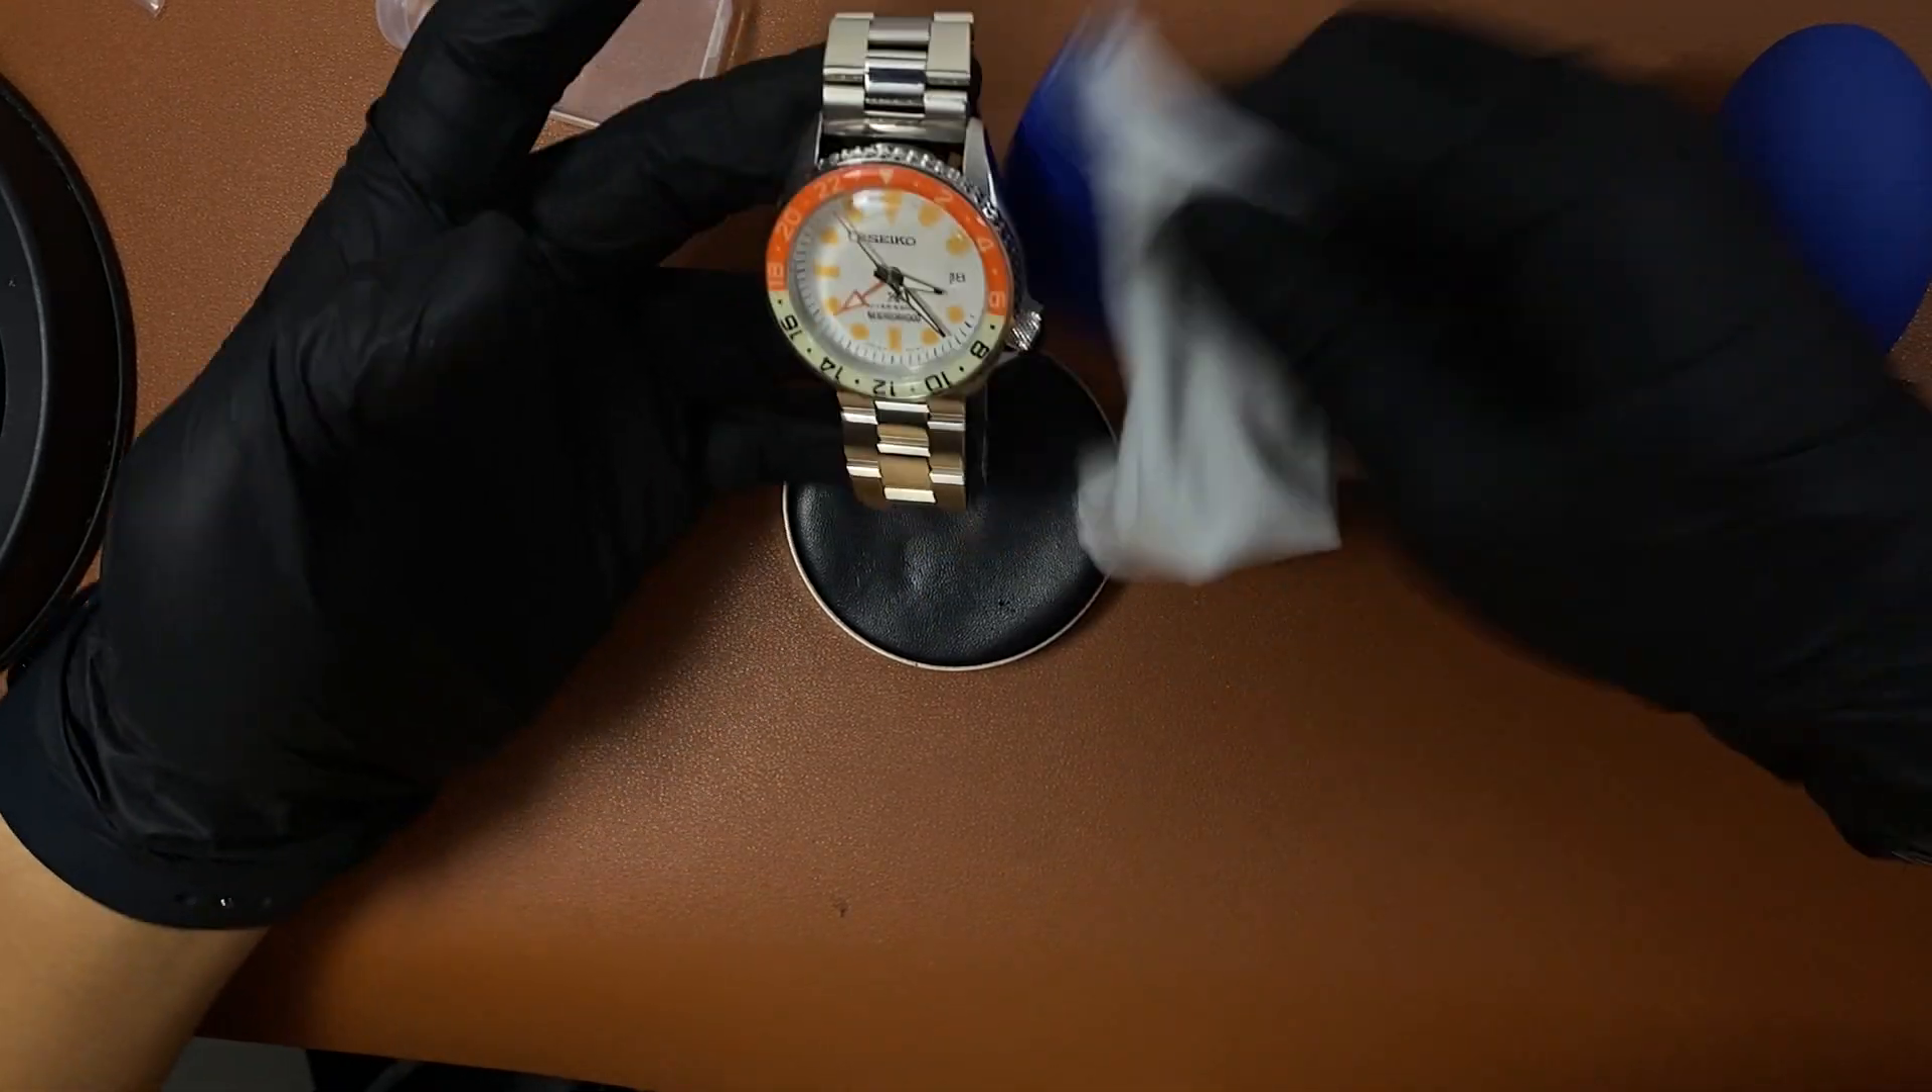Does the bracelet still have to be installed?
No.